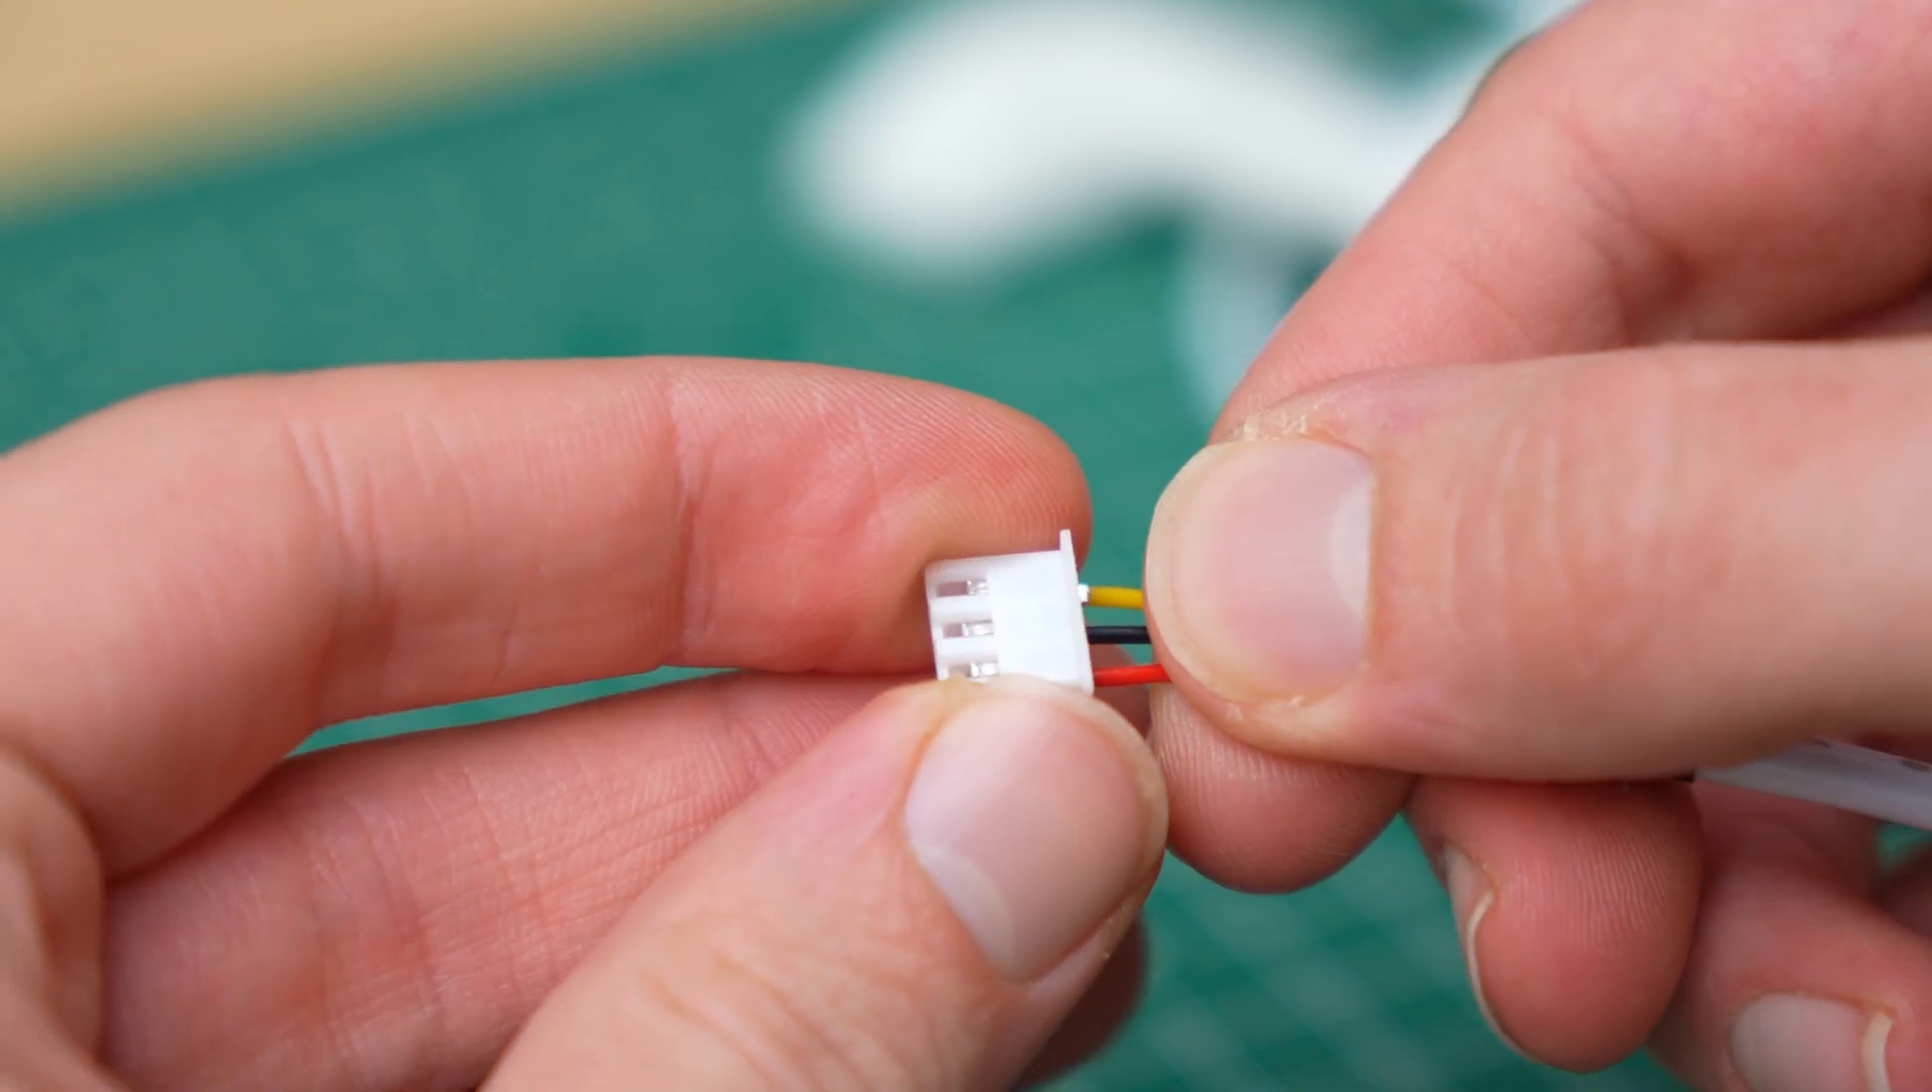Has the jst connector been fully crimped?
Yes.